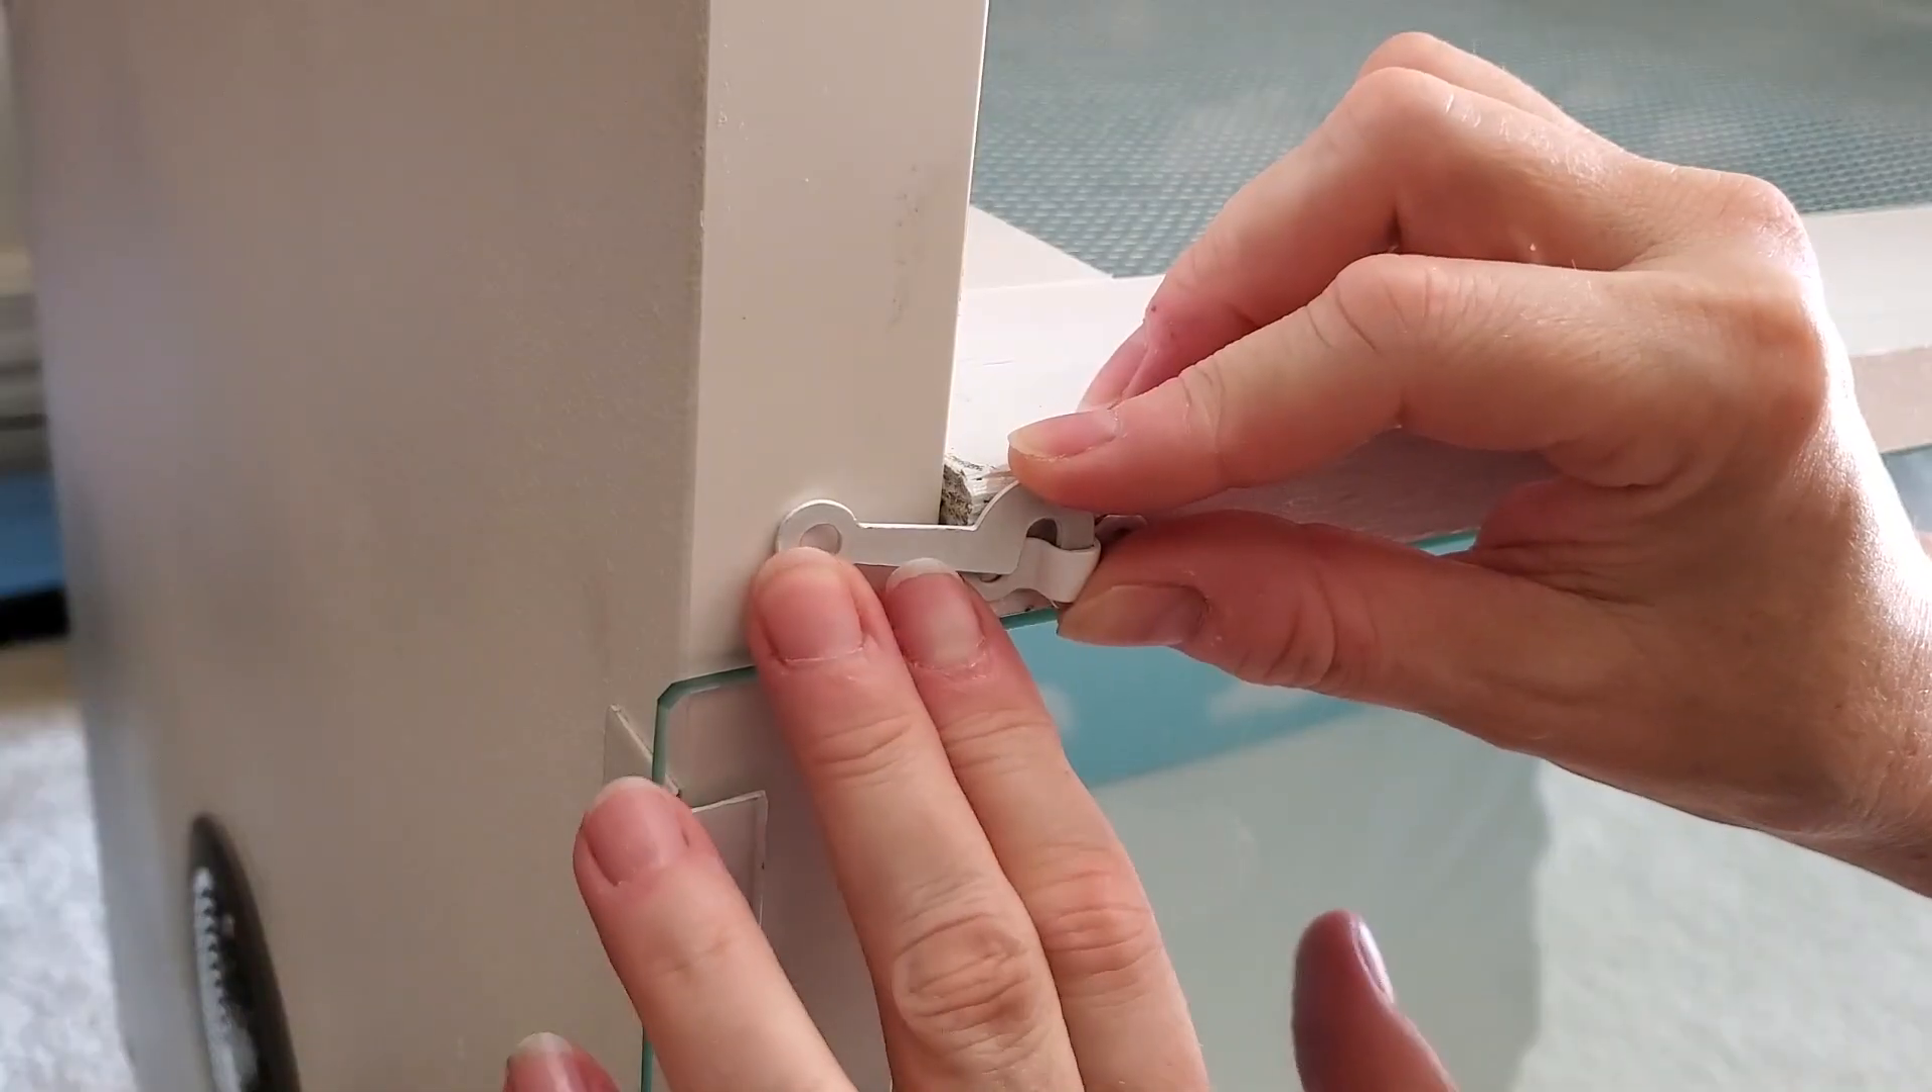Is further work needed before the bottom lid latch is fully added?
Yes.